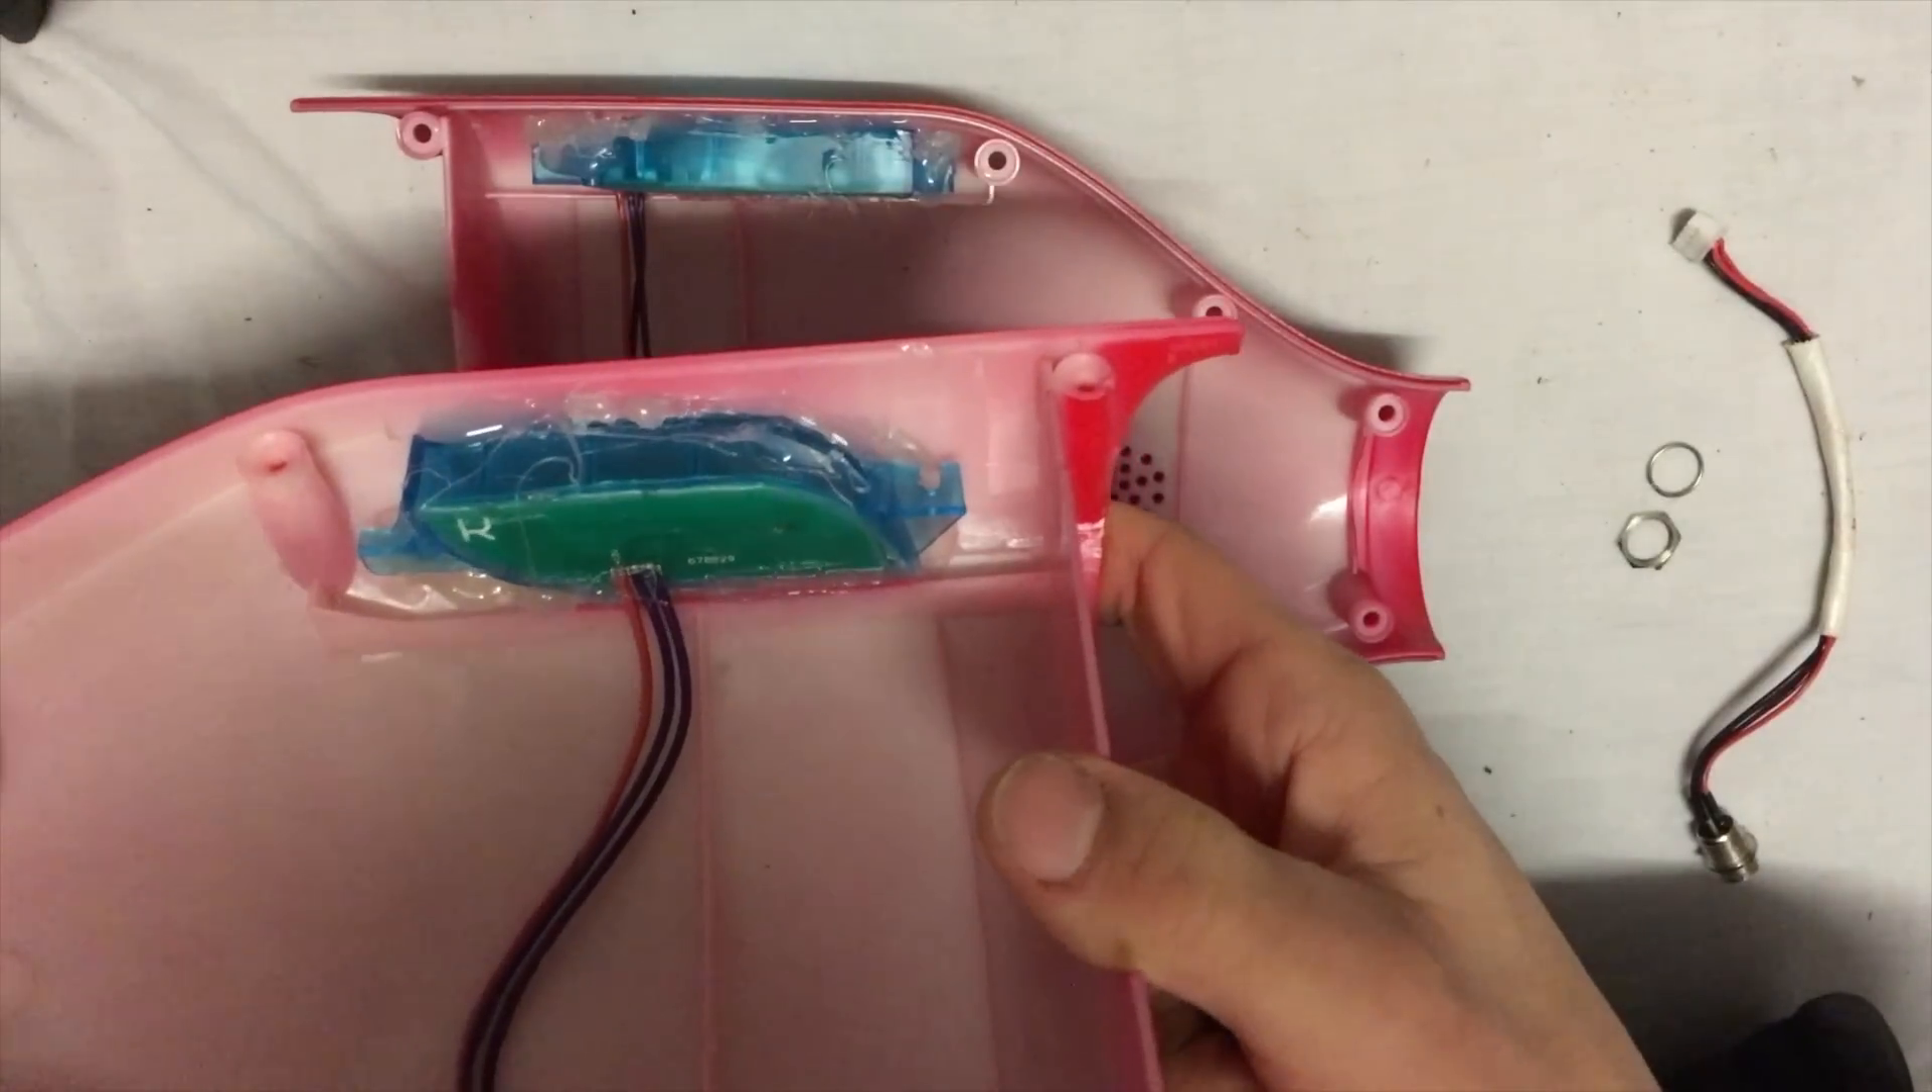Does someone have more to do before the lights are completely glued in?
No.